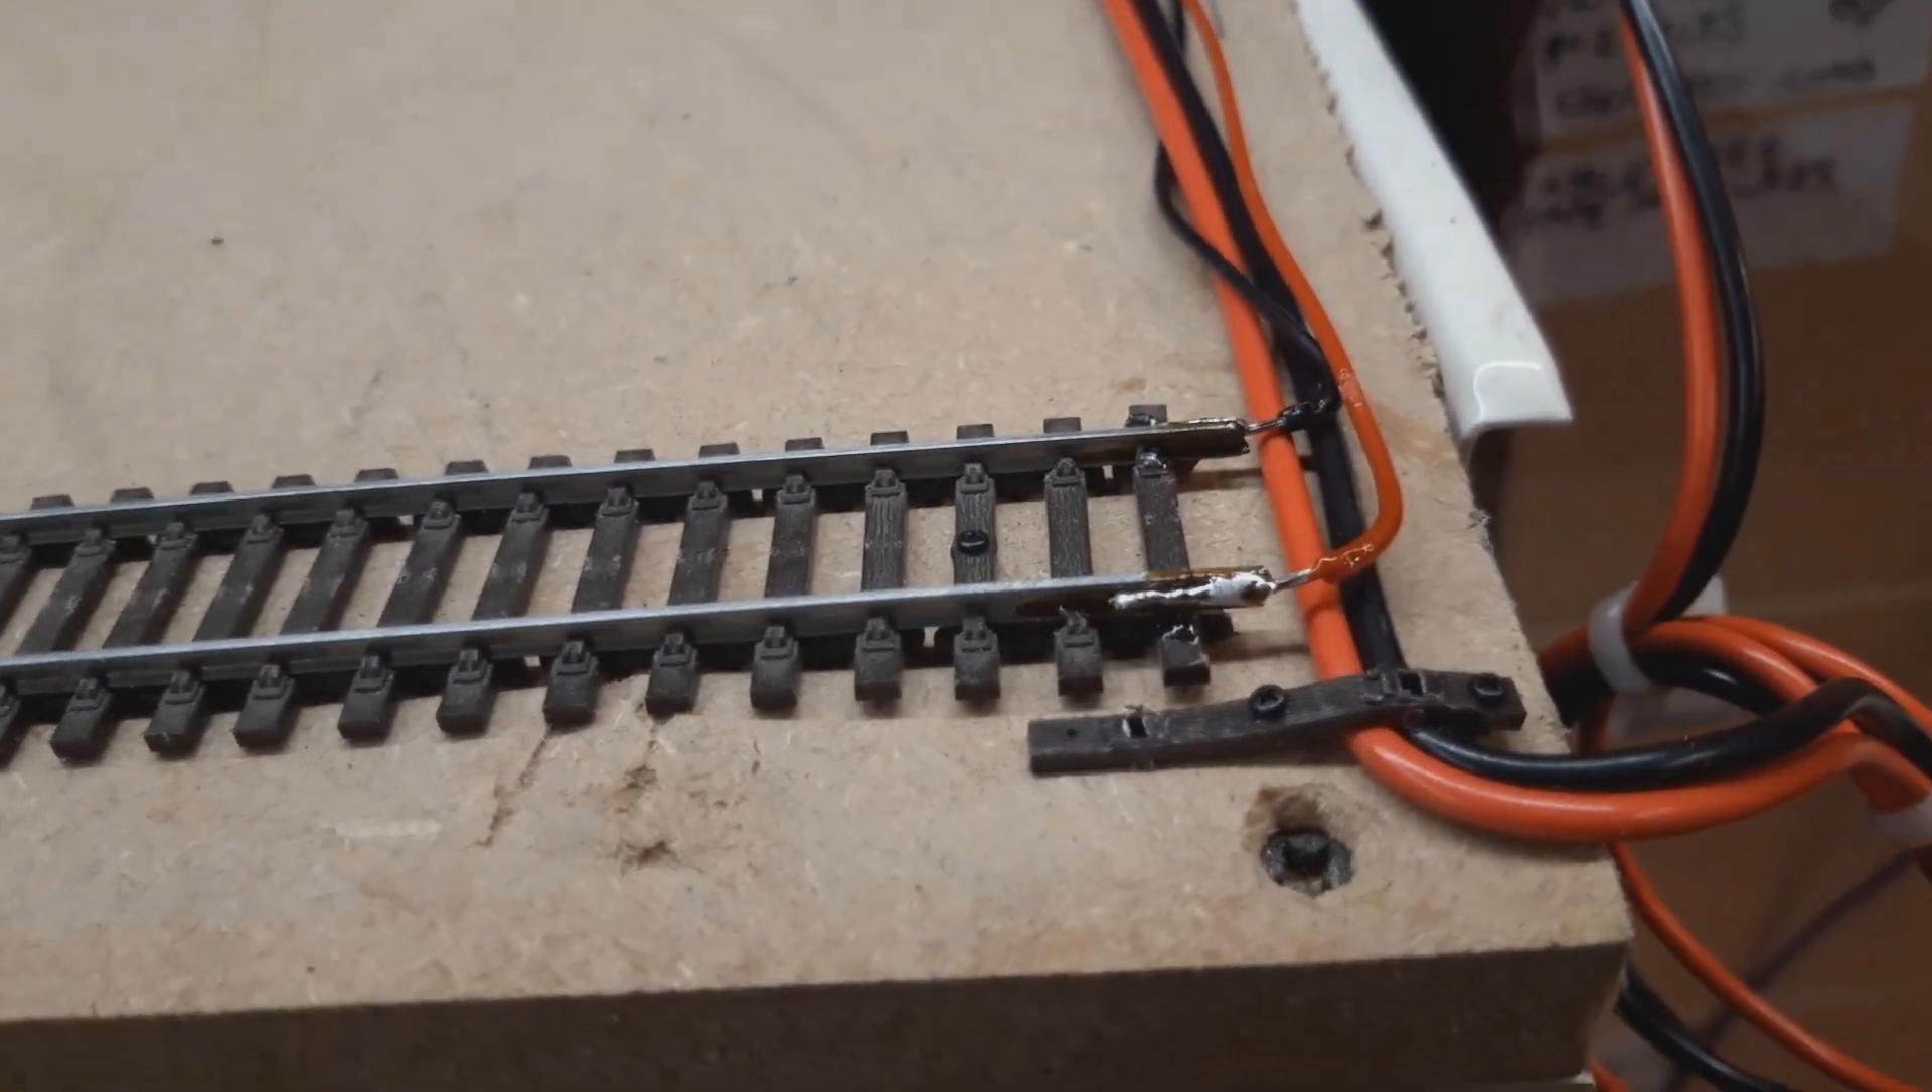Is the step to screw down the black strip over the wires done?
Yes.